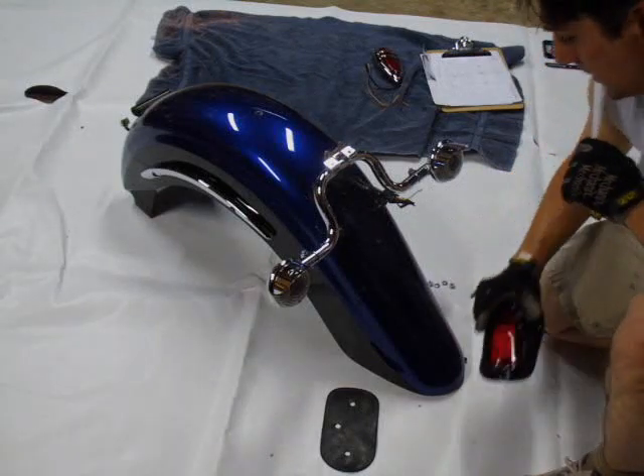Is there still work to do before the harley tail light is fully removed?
No.